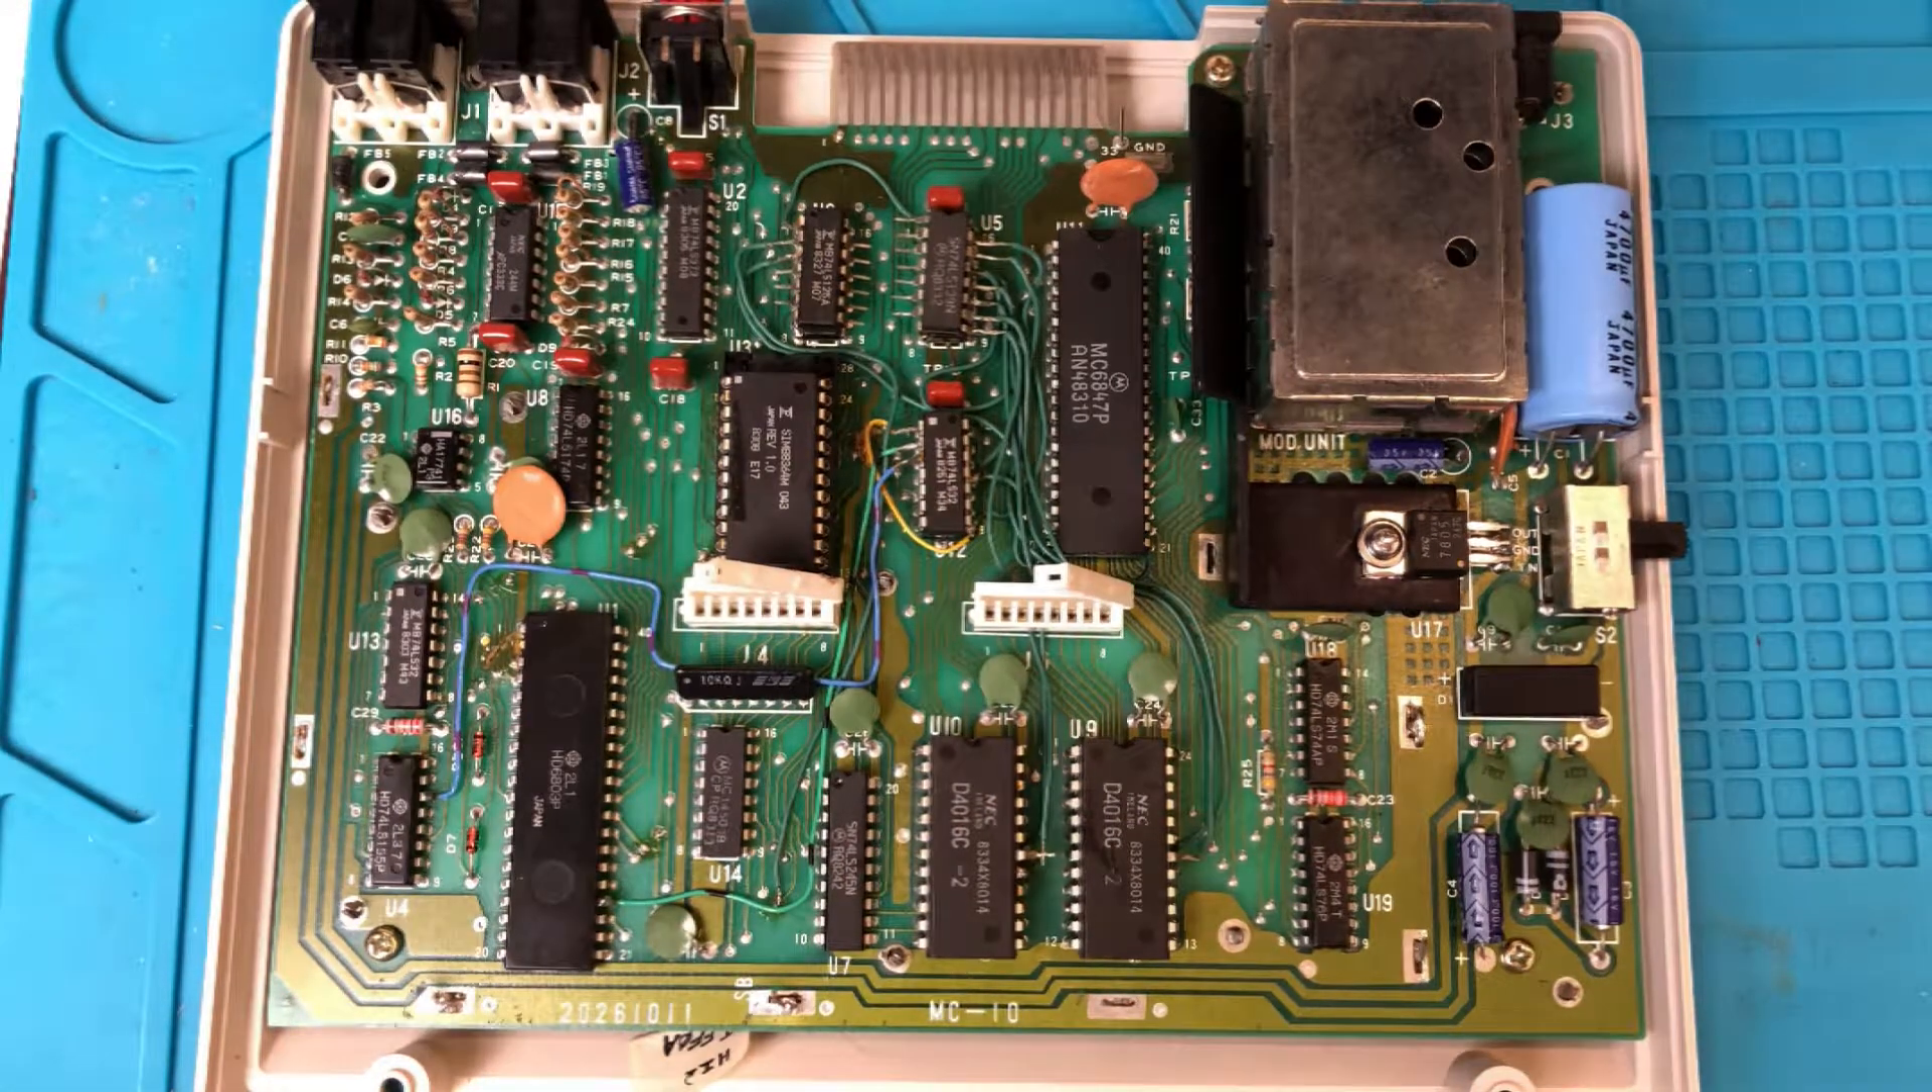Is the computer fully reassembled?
No.